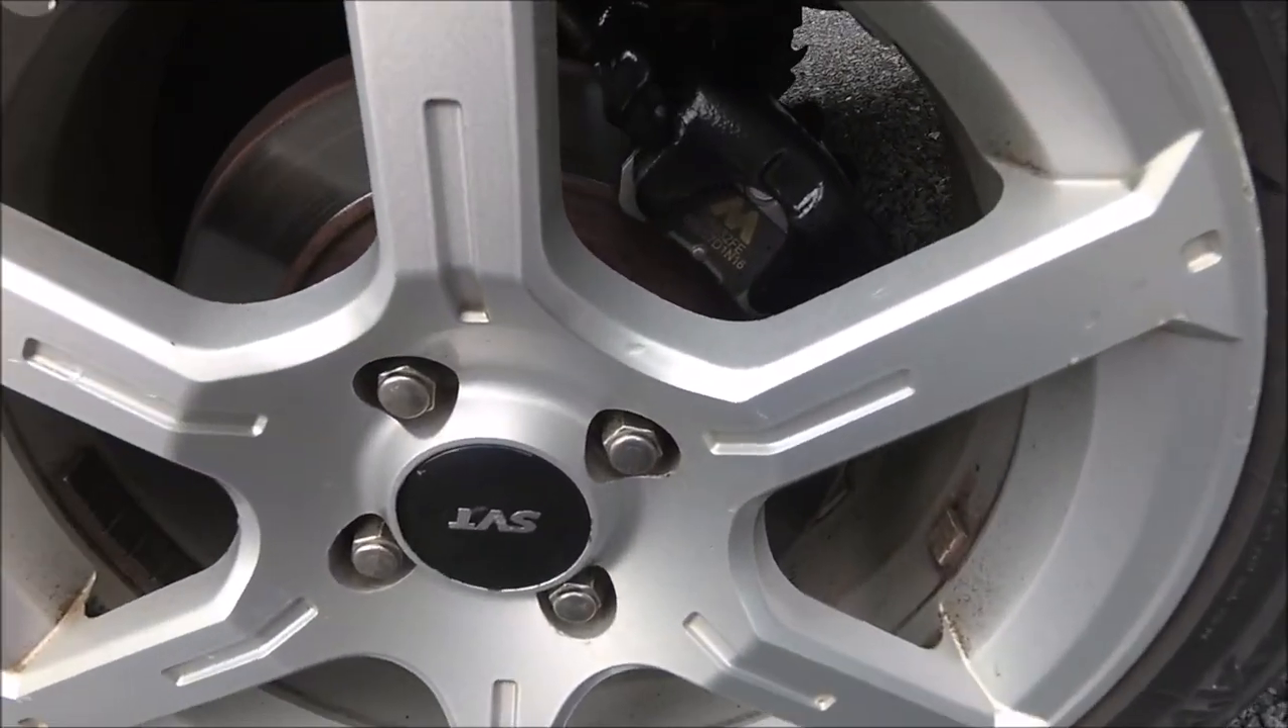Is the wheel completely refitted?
Yes.